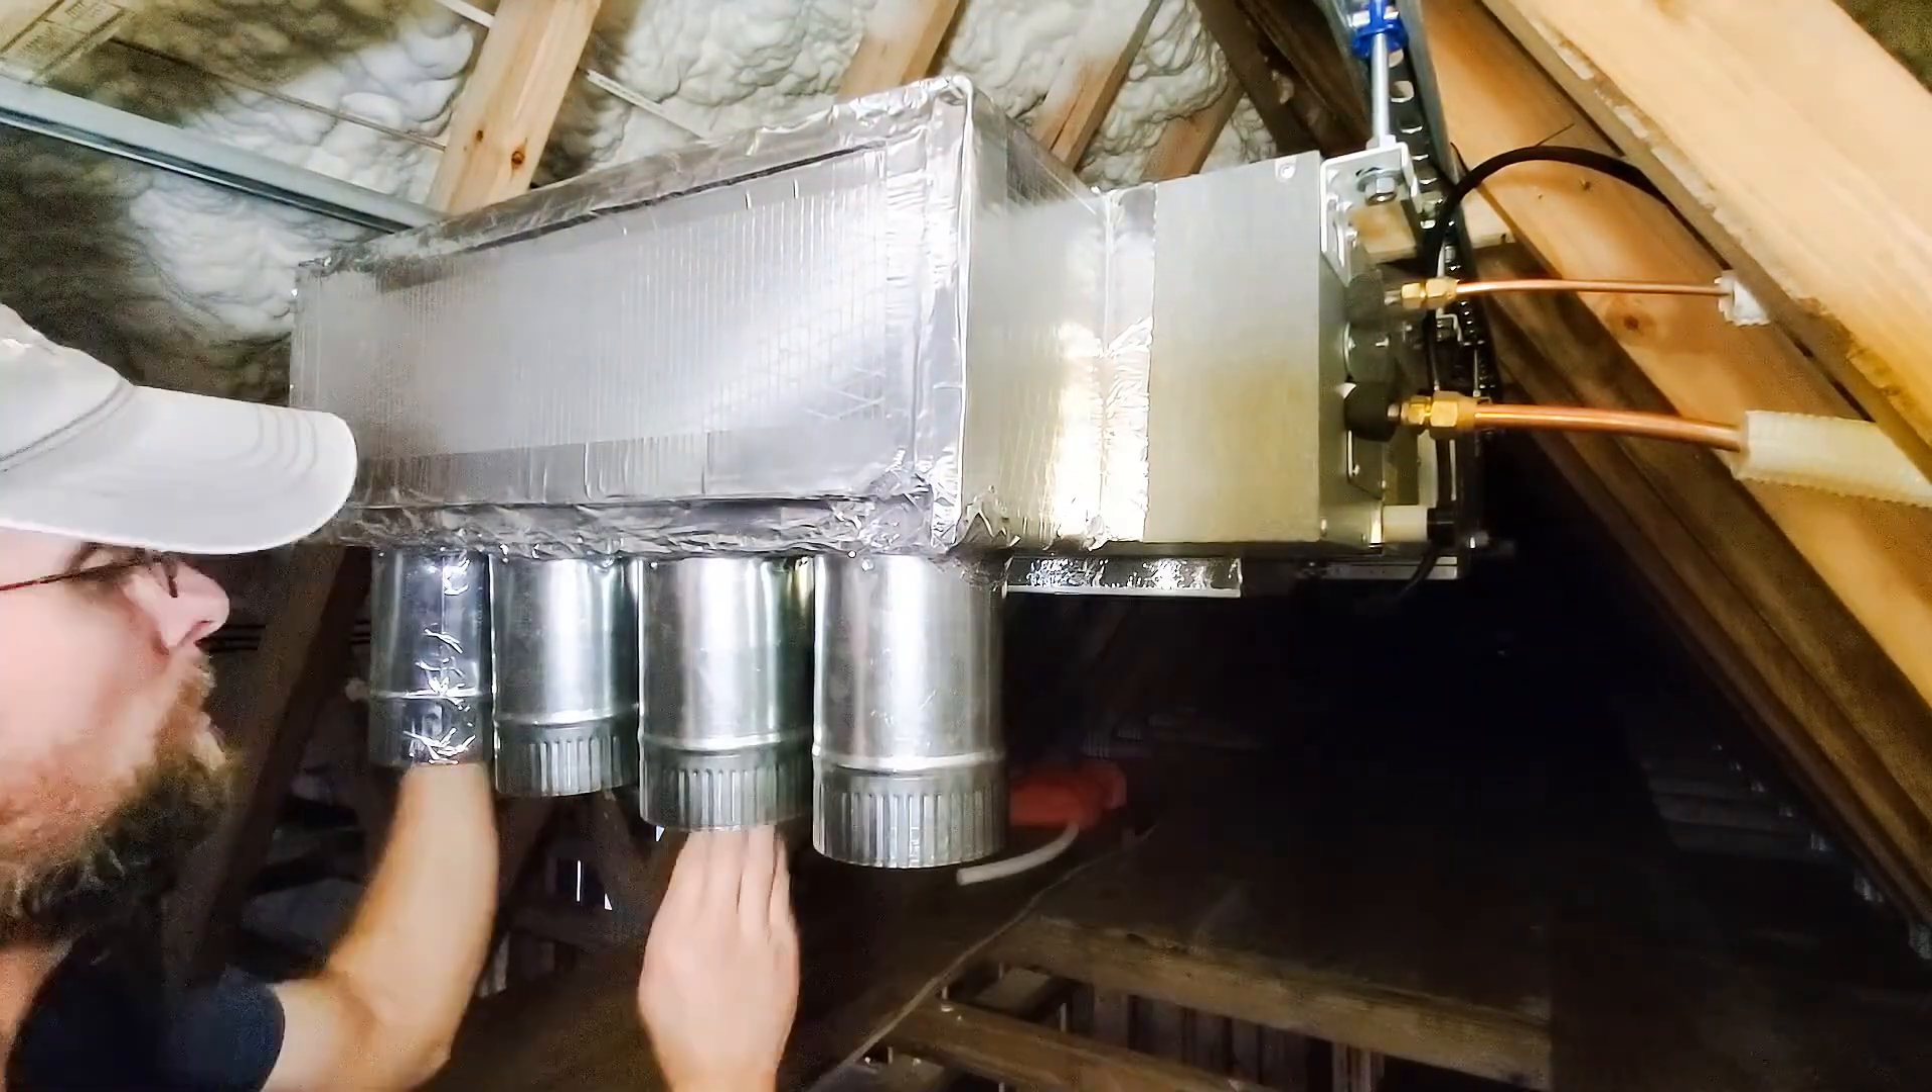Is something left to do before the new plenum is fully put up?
No.